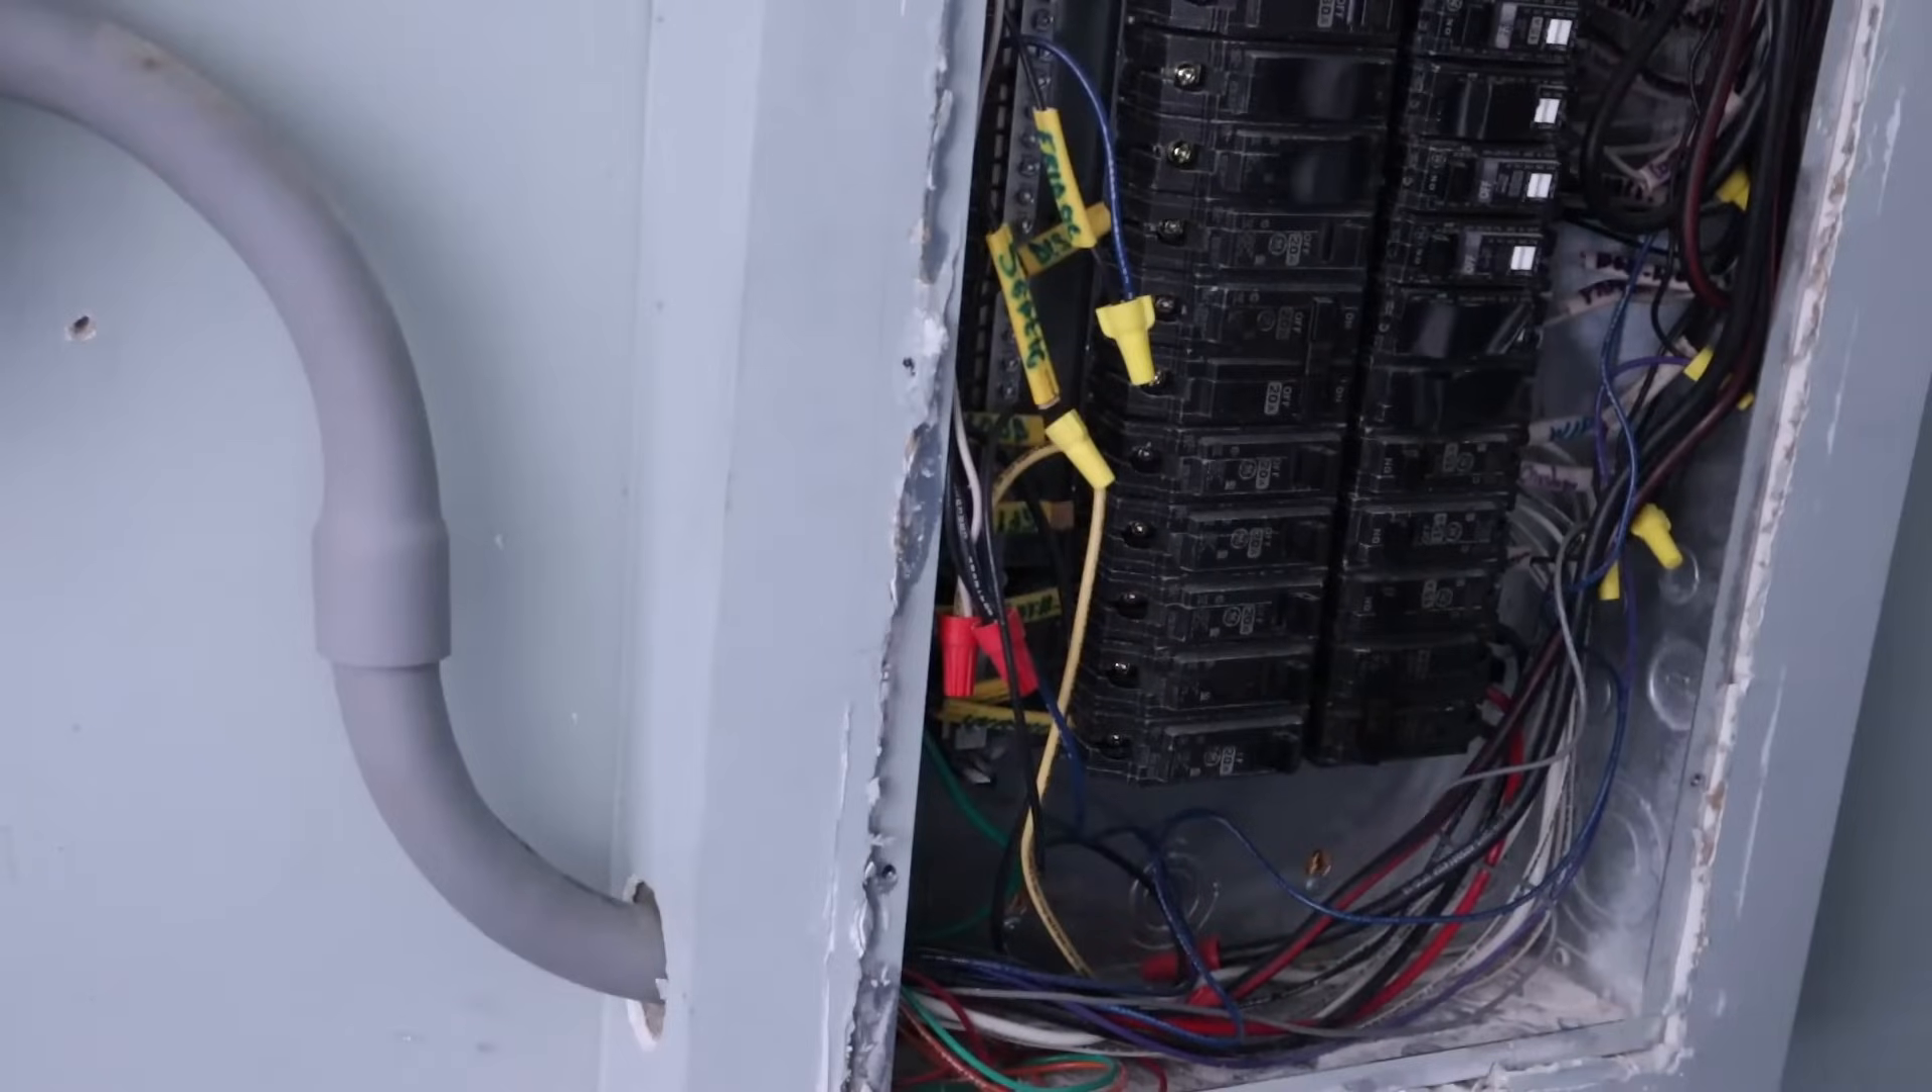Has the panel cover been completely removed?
Yes.